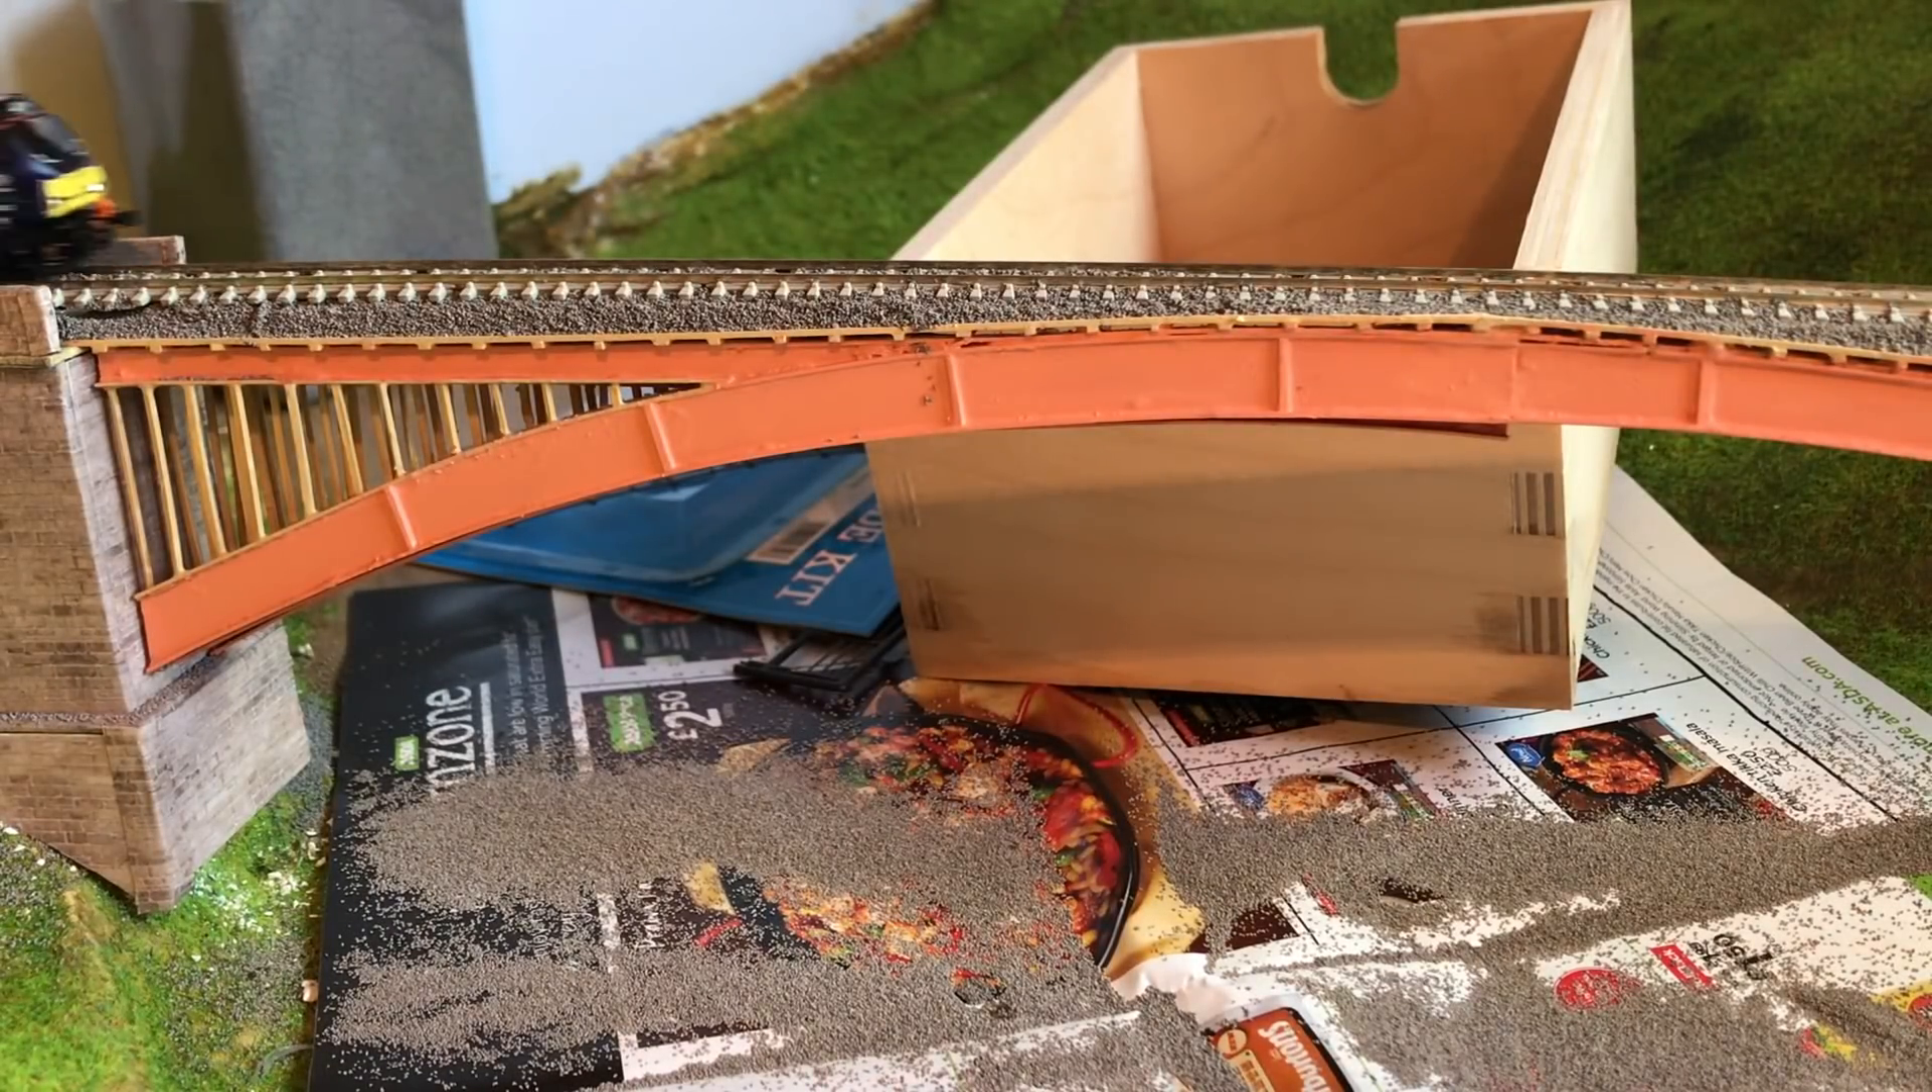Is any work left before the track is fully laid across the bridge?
No.